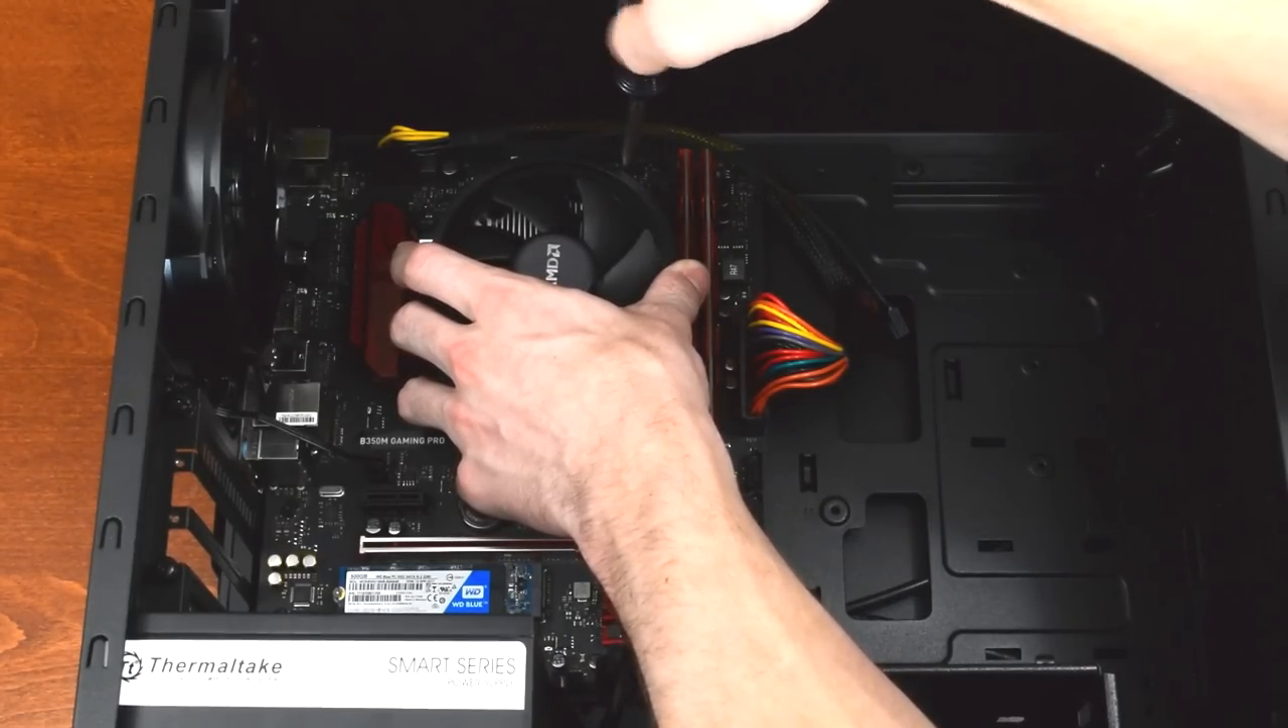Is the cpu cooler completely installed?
No.